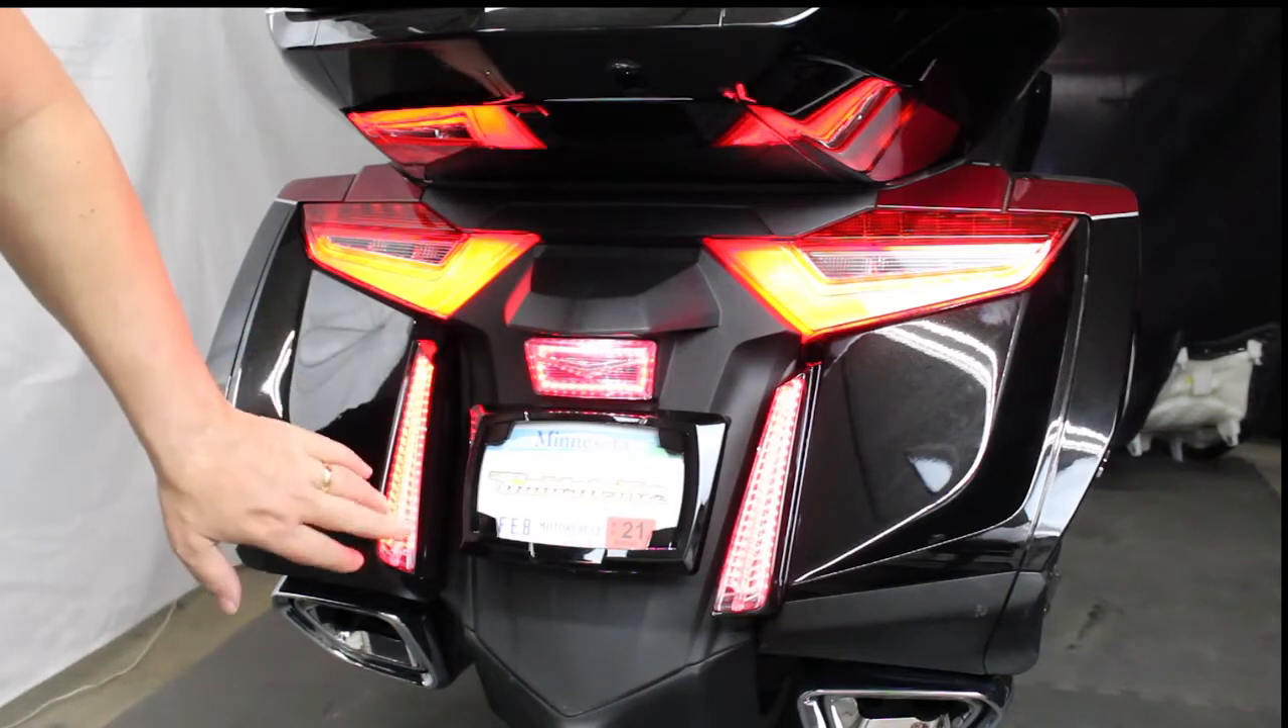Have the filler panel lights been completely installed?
Yes.